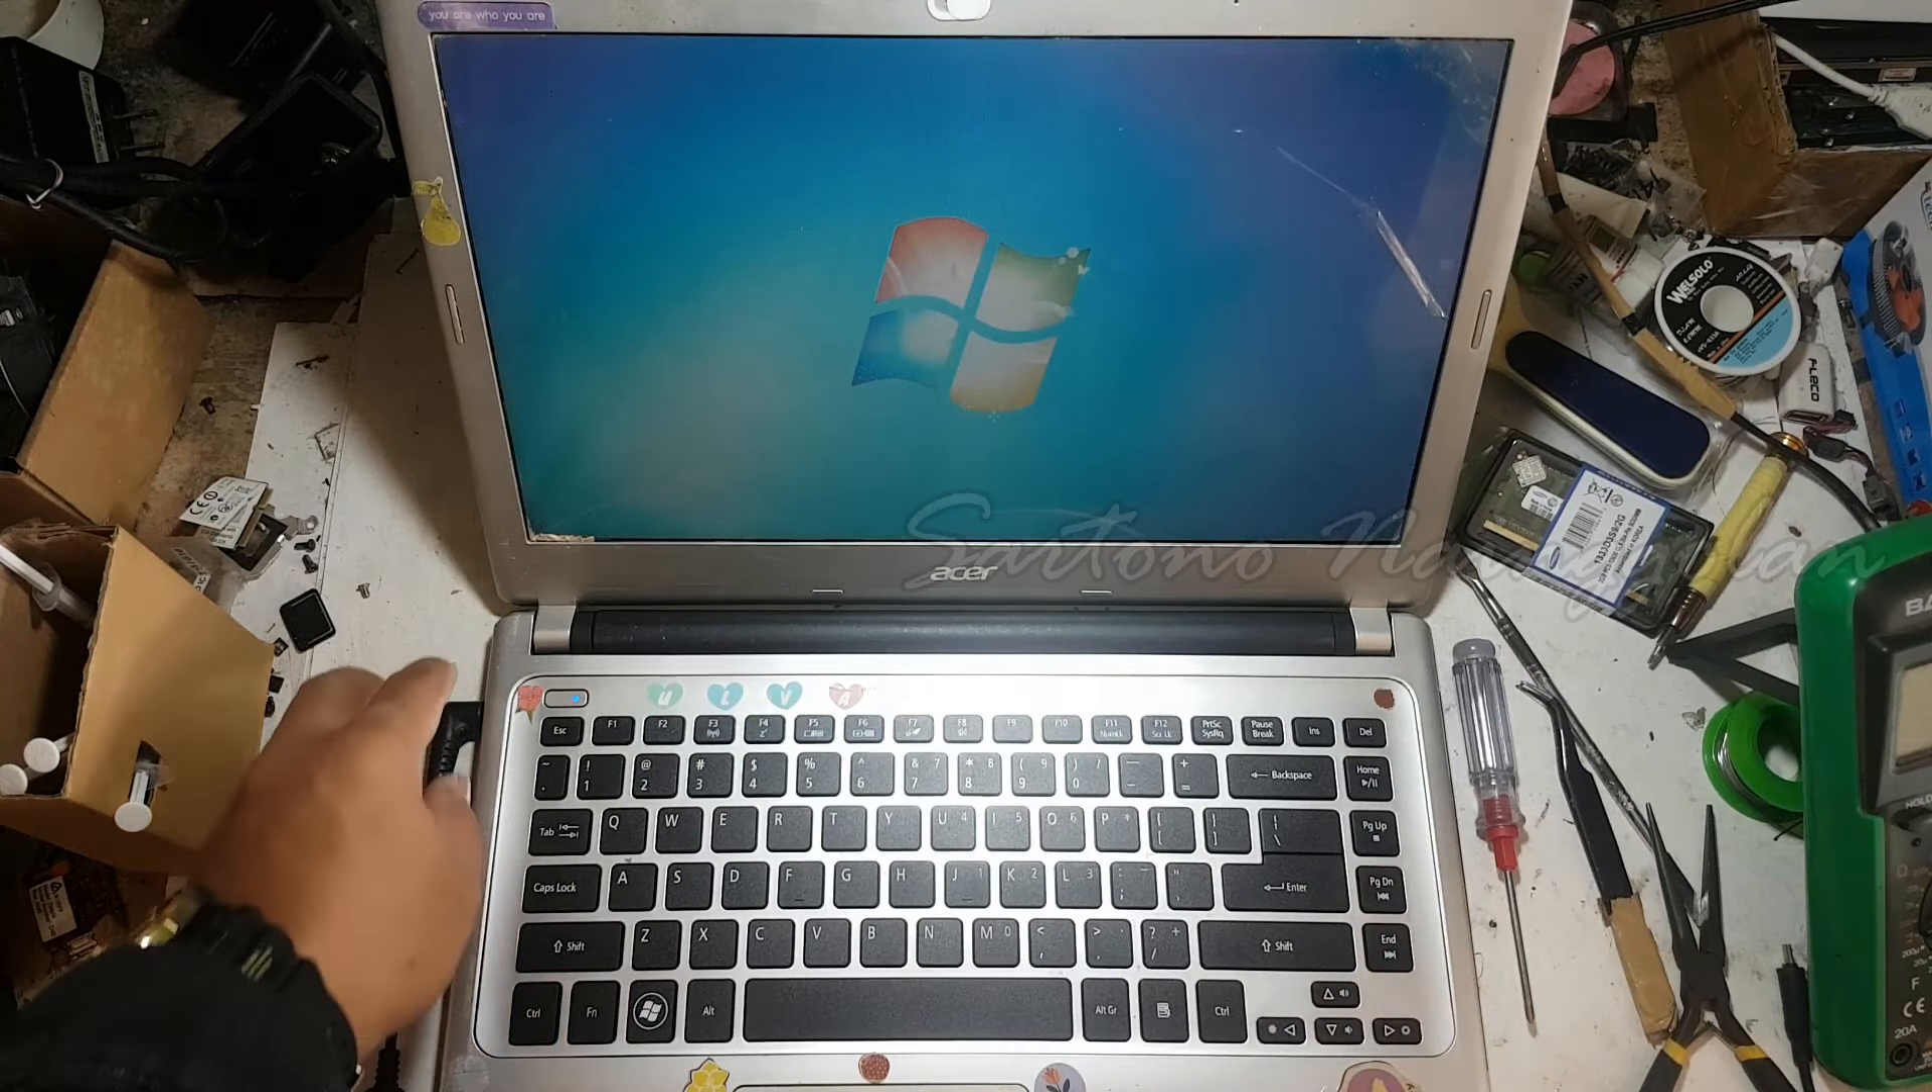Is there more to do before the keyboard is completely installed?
No.